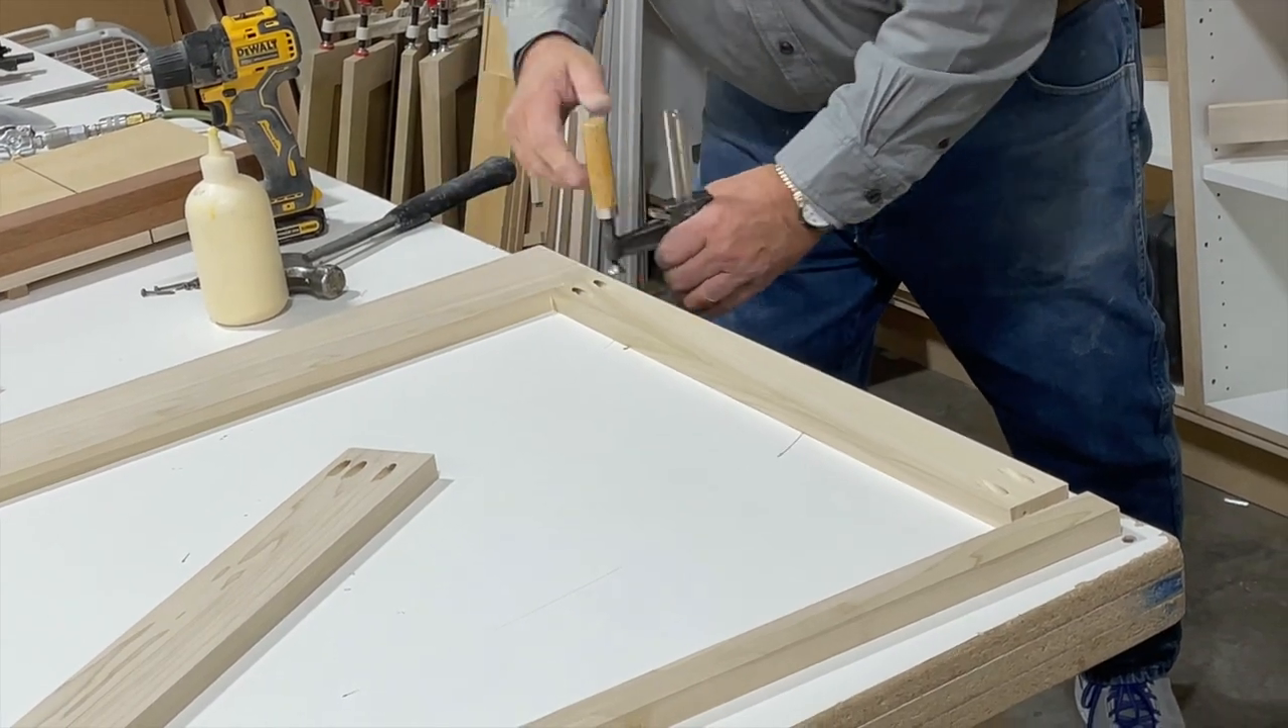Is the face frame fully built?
No.